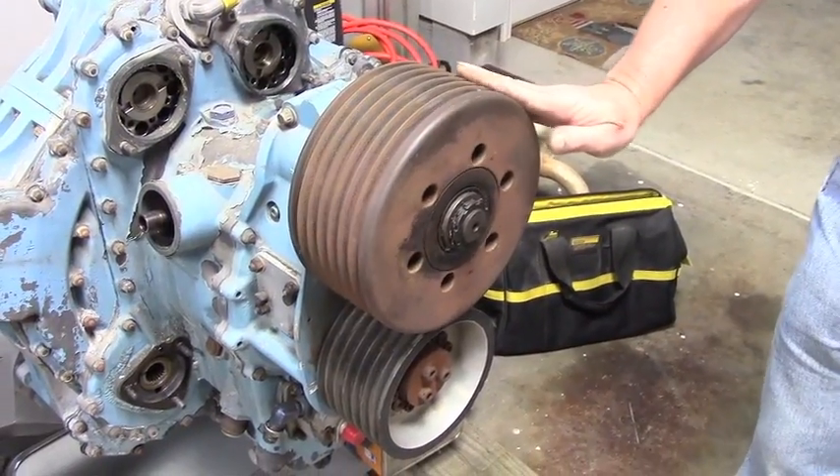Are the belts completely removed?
Yes.